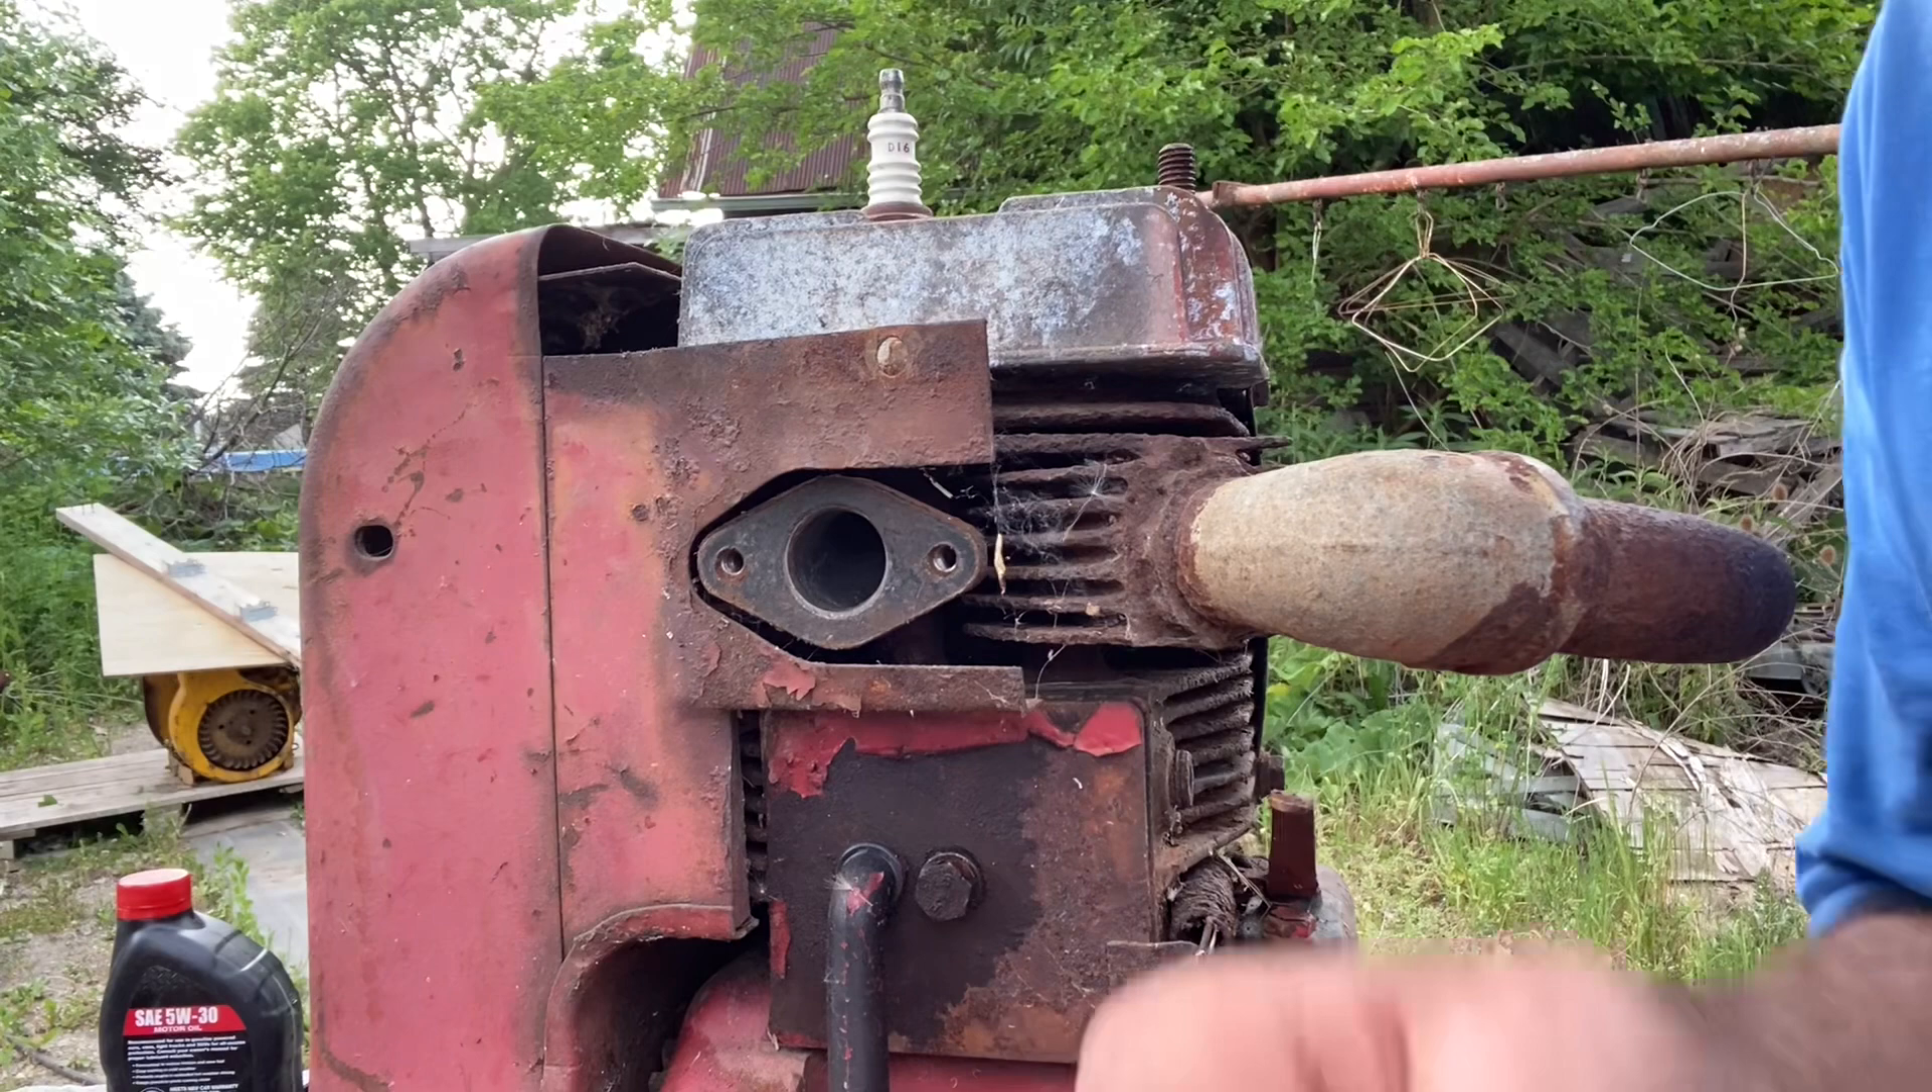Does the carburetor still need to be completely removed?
No.